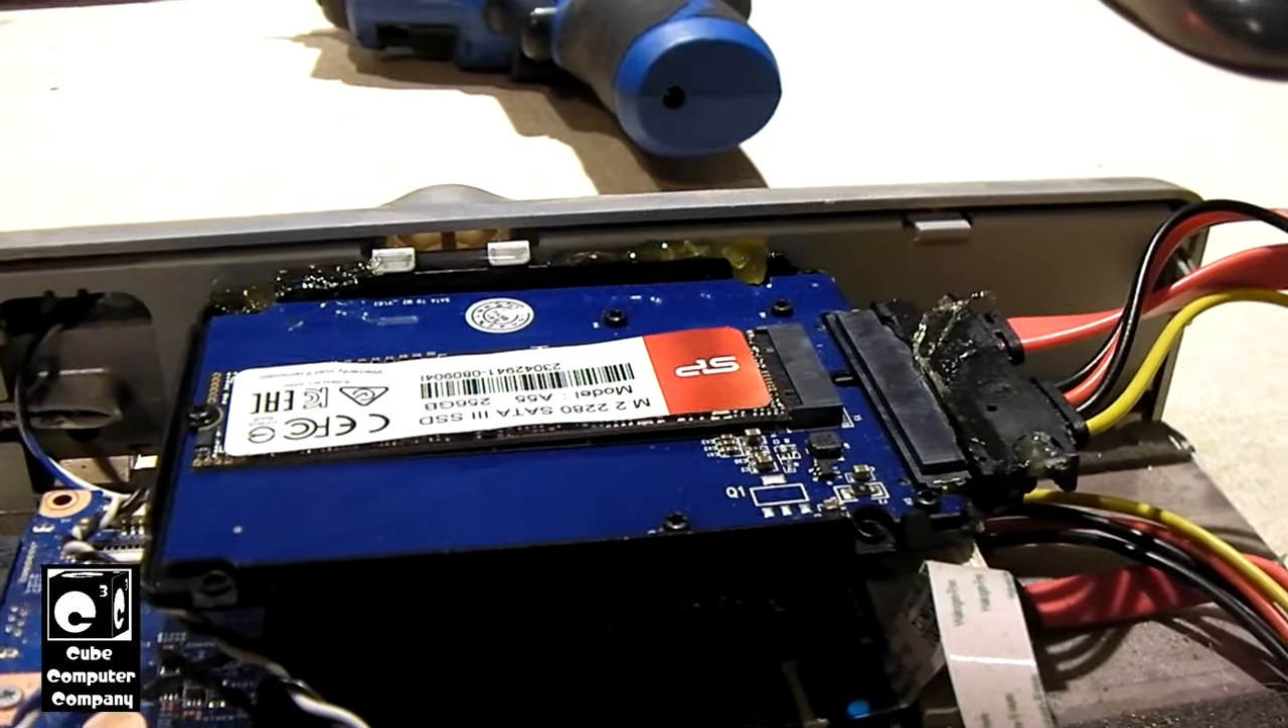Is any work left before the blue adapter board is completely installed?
No.